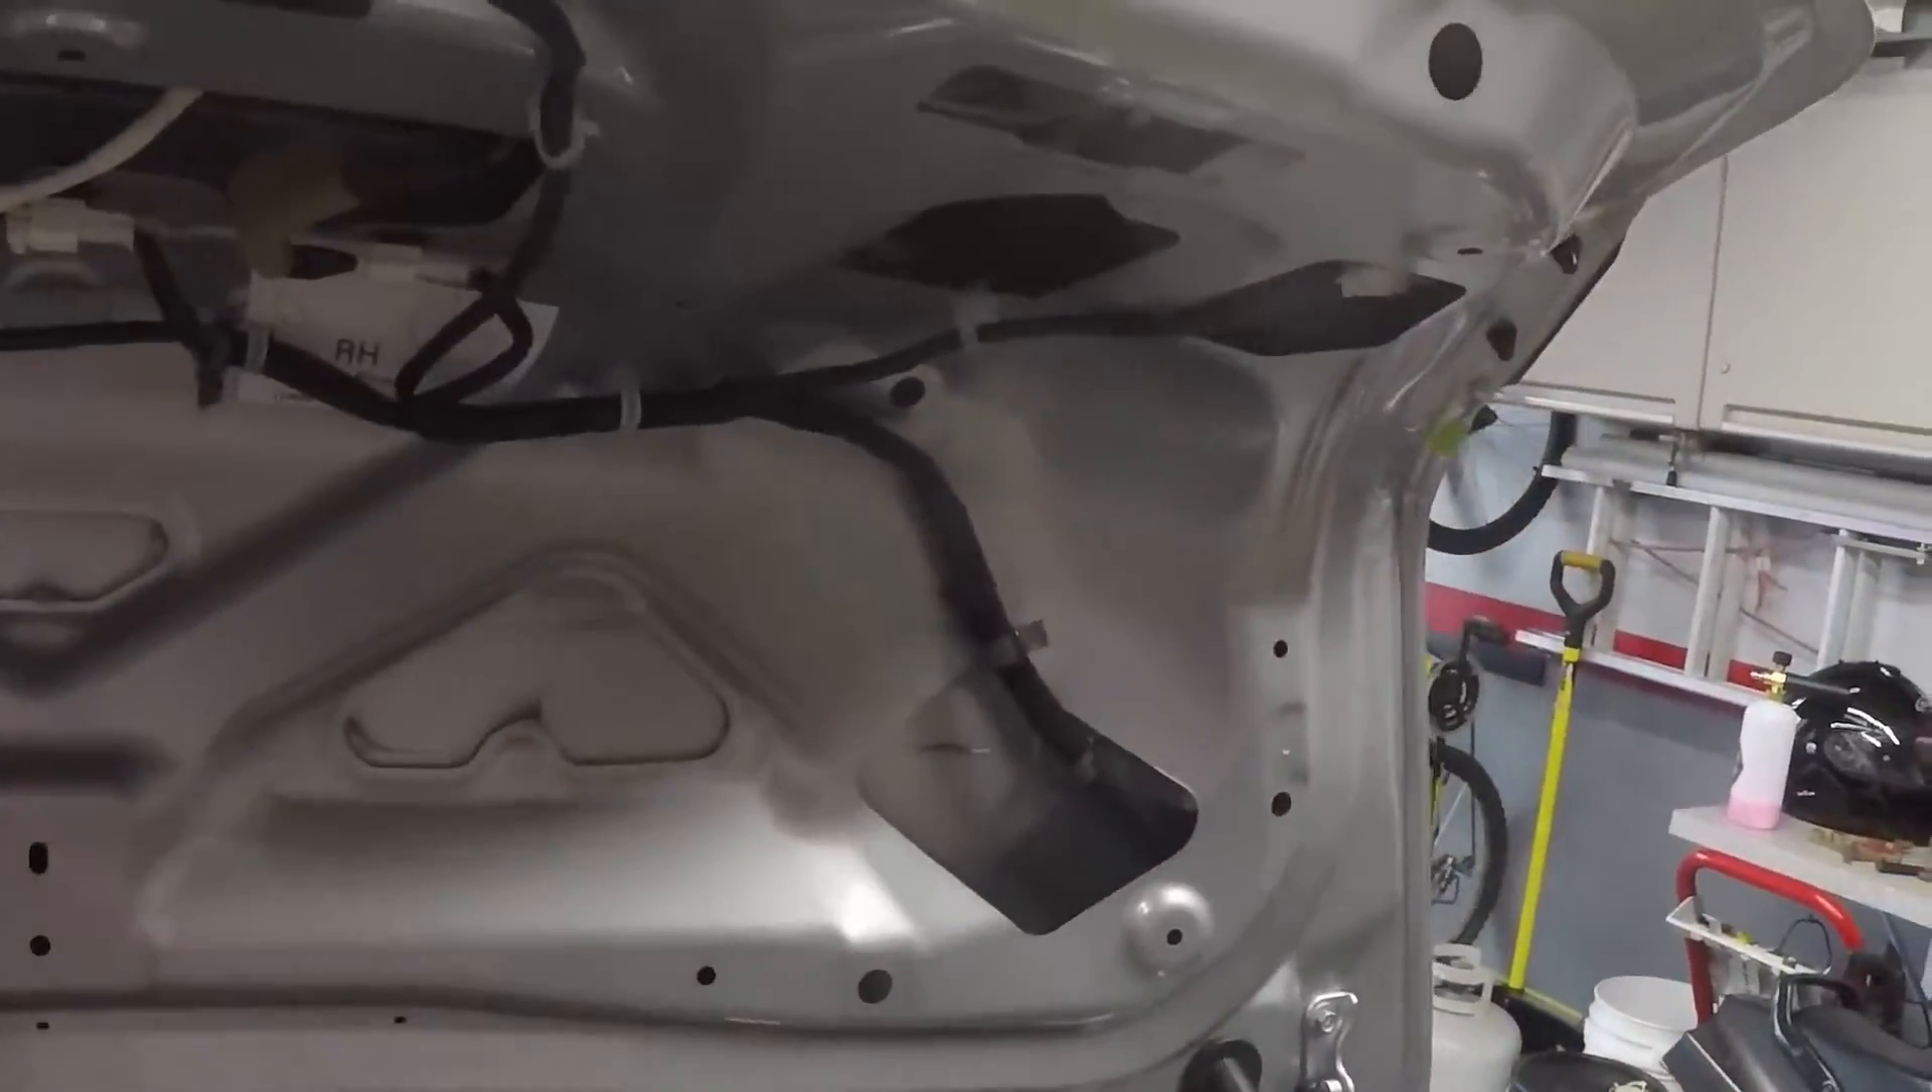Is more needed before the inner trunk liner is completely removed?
No.